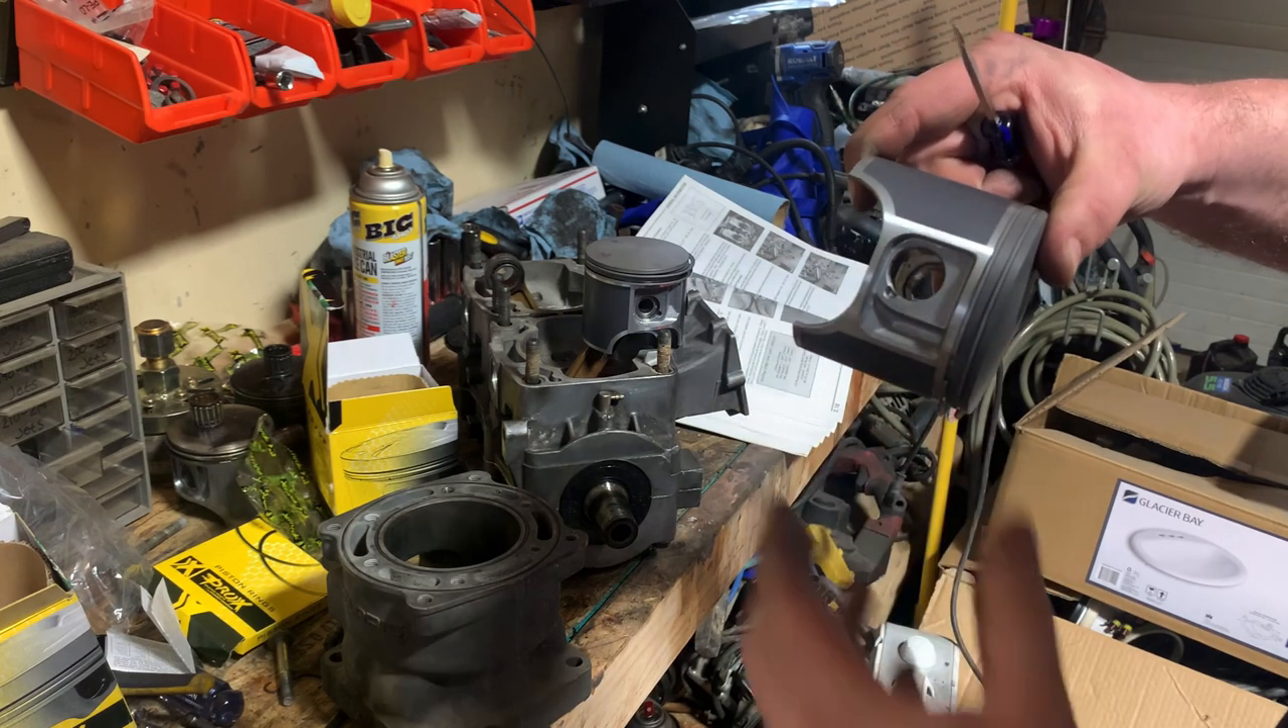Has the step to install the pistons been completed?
No.